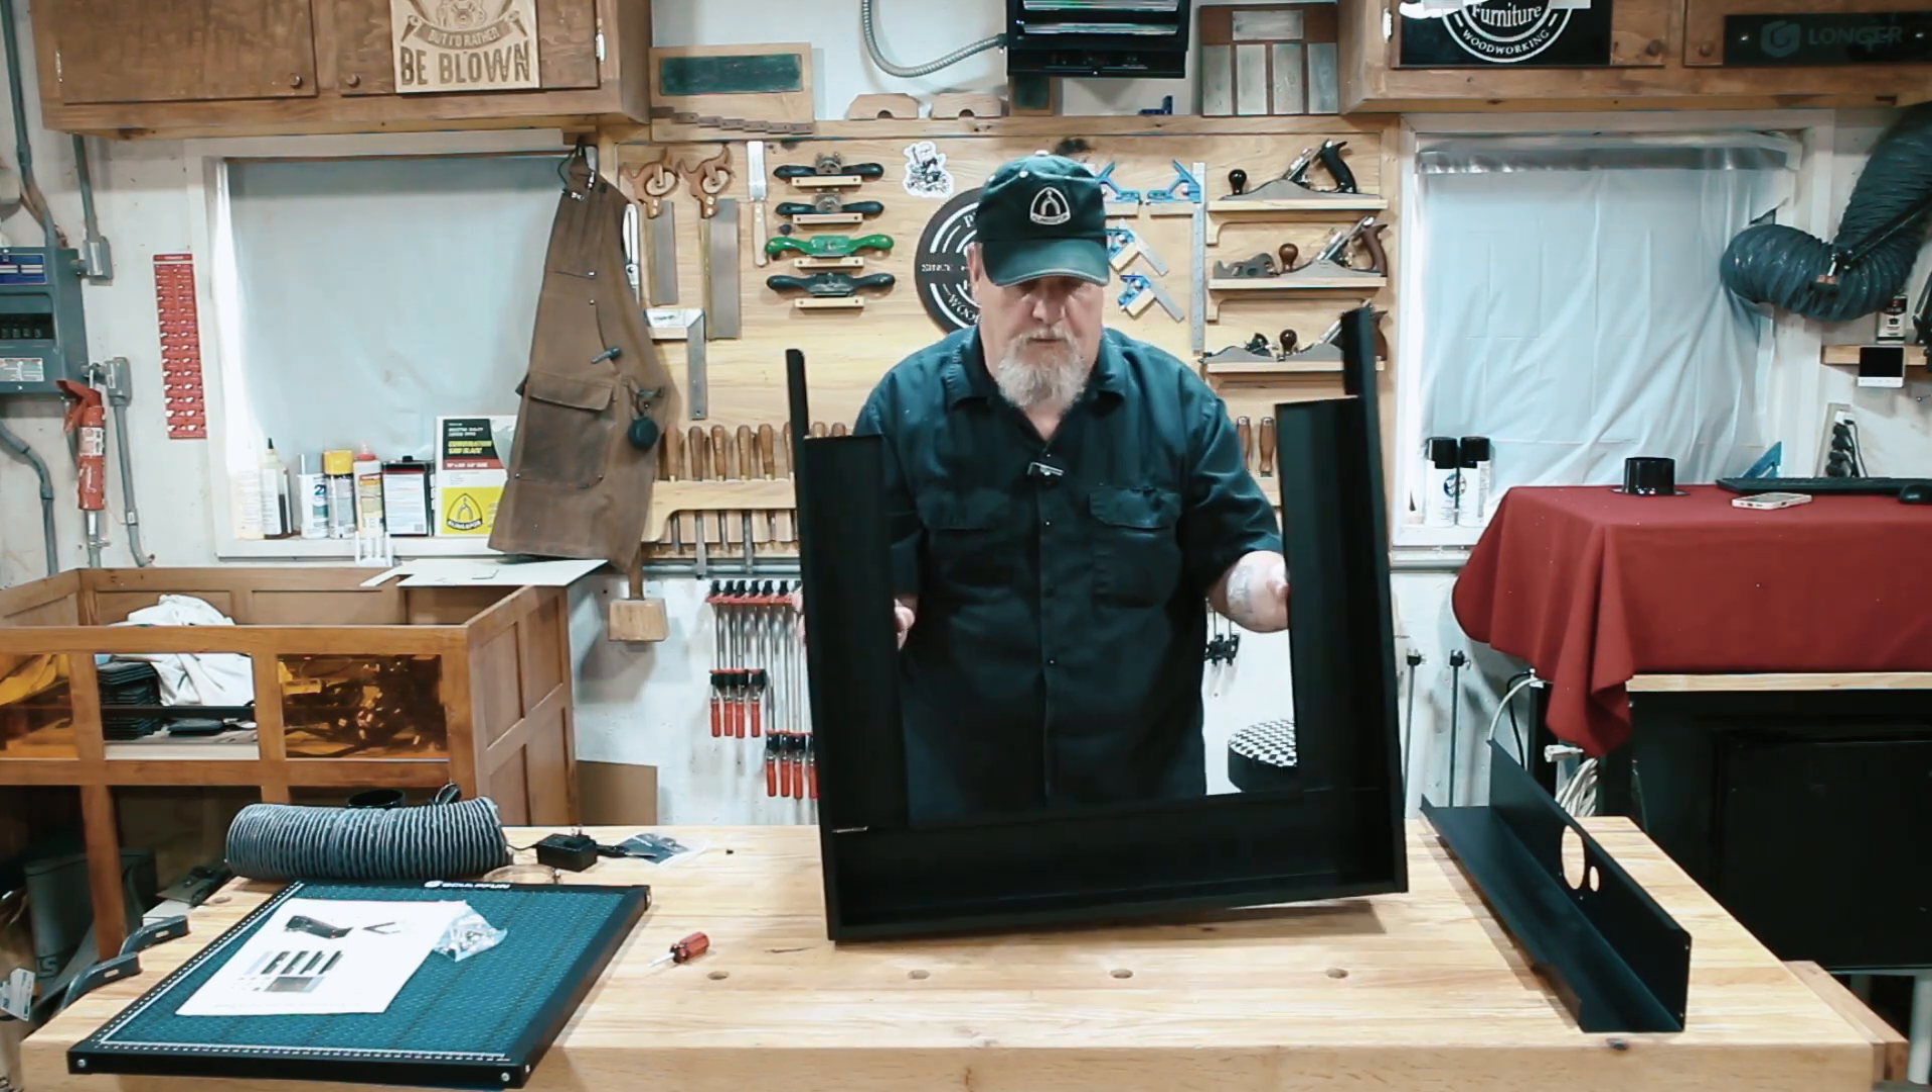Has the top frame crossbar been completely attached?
No.